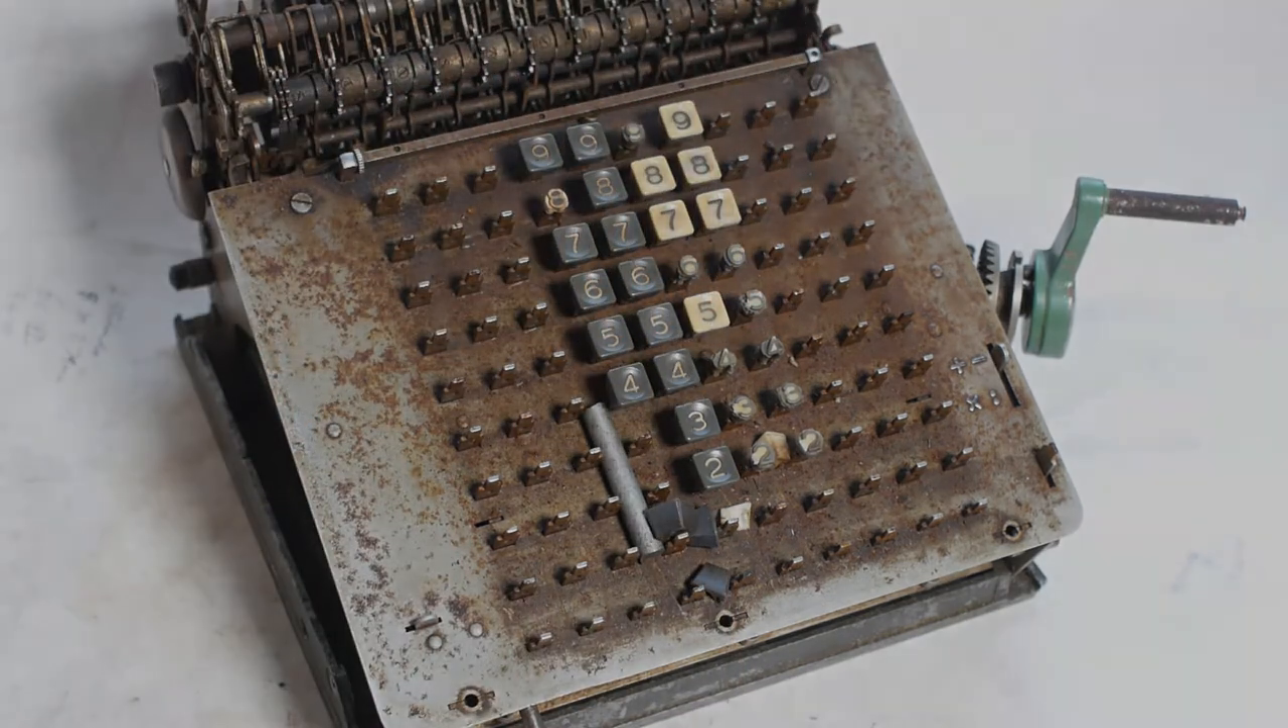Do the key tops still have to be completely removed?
Yes.